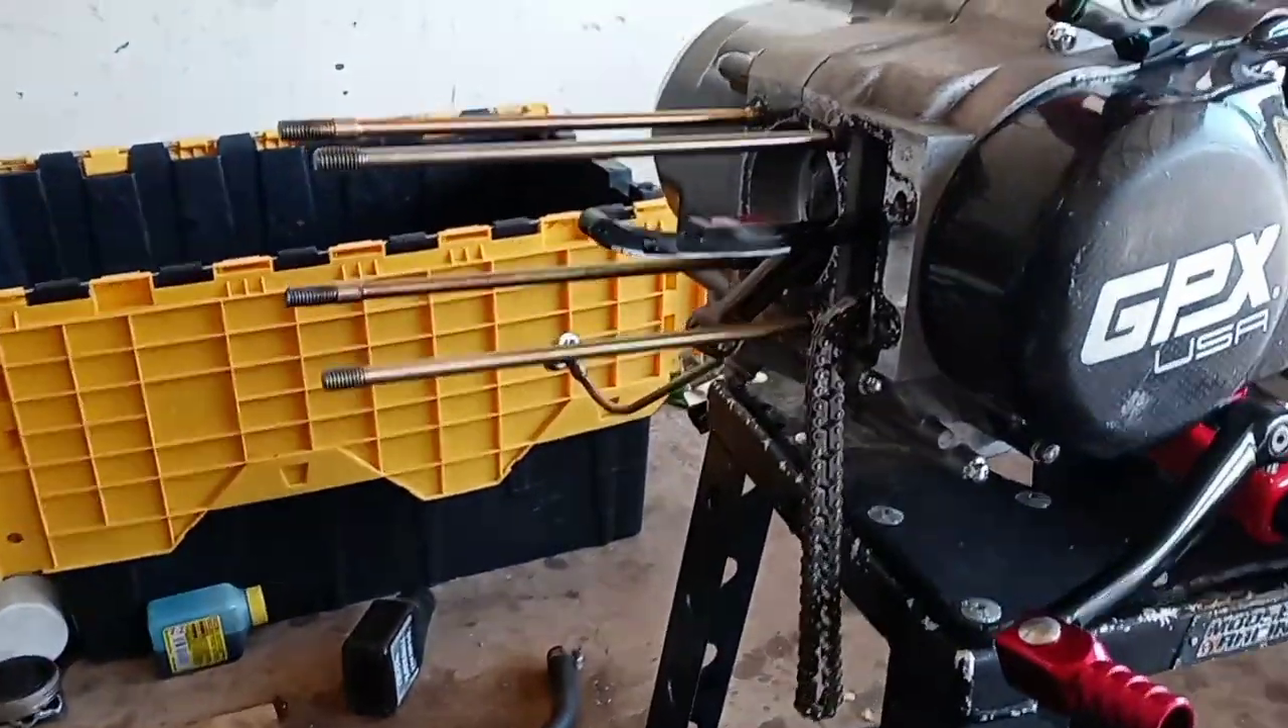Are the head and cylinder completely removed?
Yes.